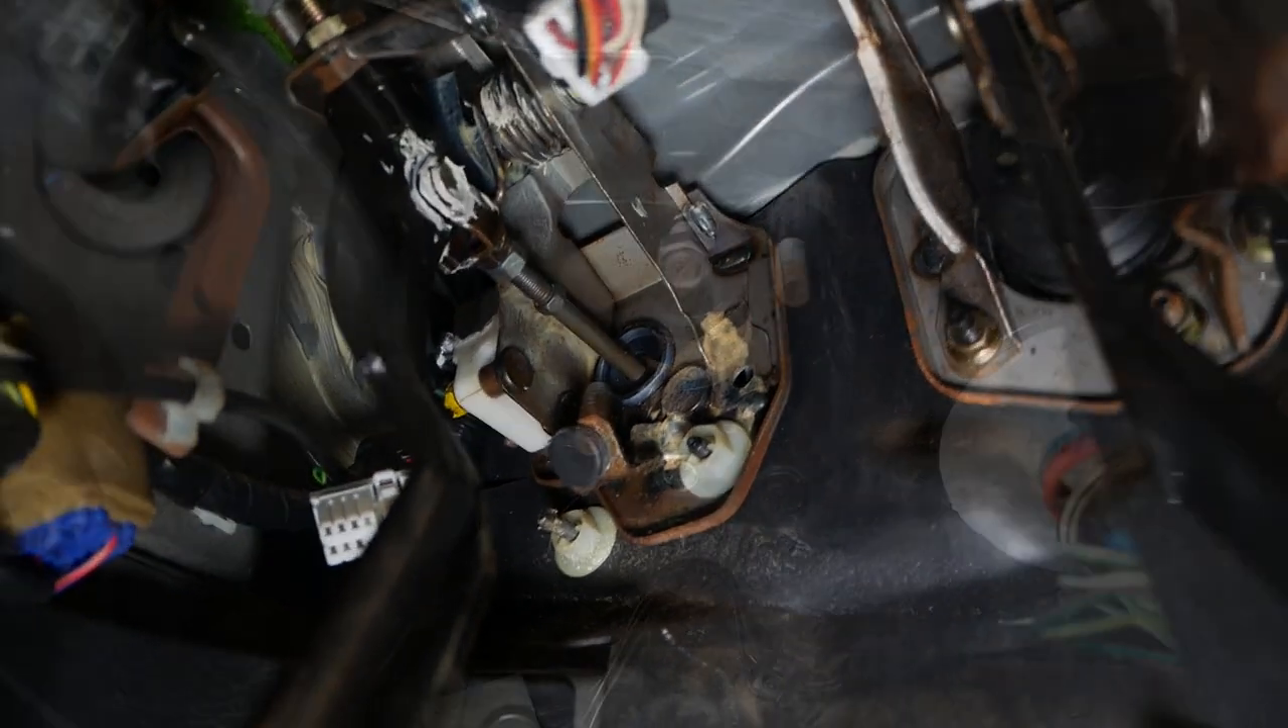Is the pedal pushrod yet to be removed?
Yes.